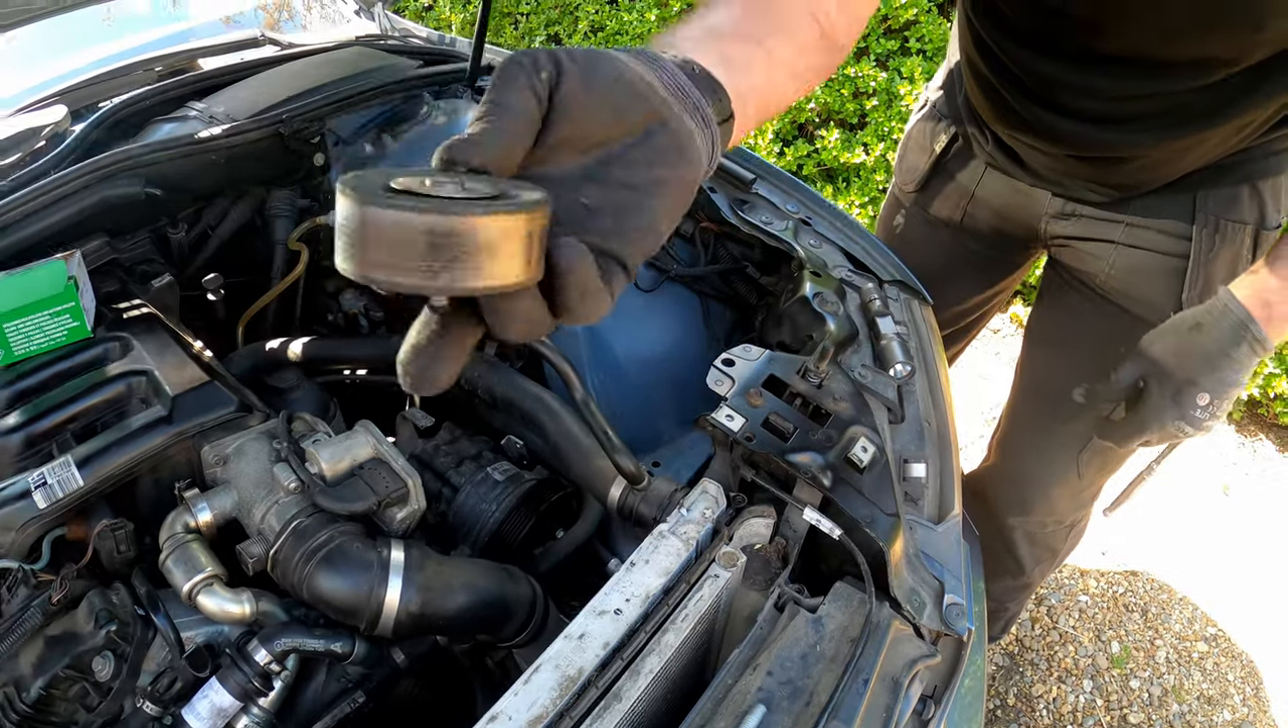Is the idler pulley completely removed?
Yes.